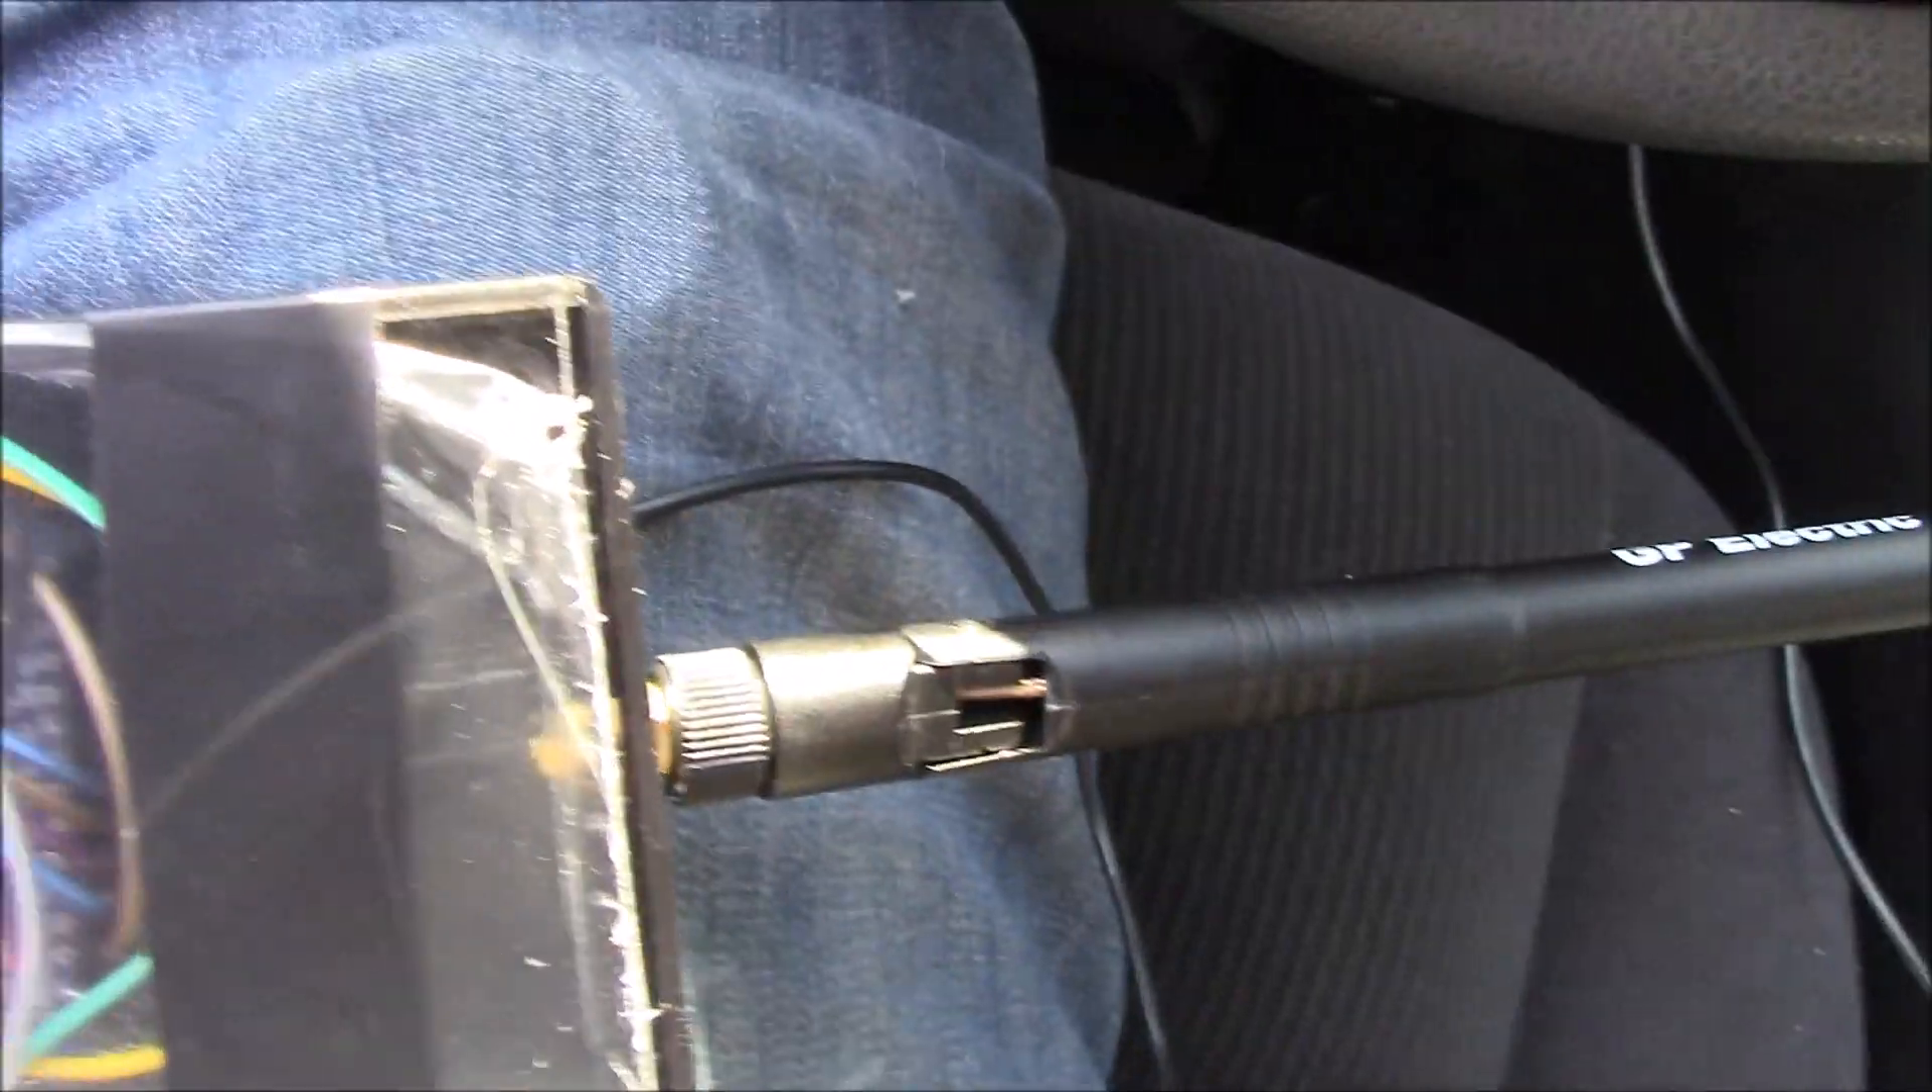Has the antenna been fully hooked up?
Yes.